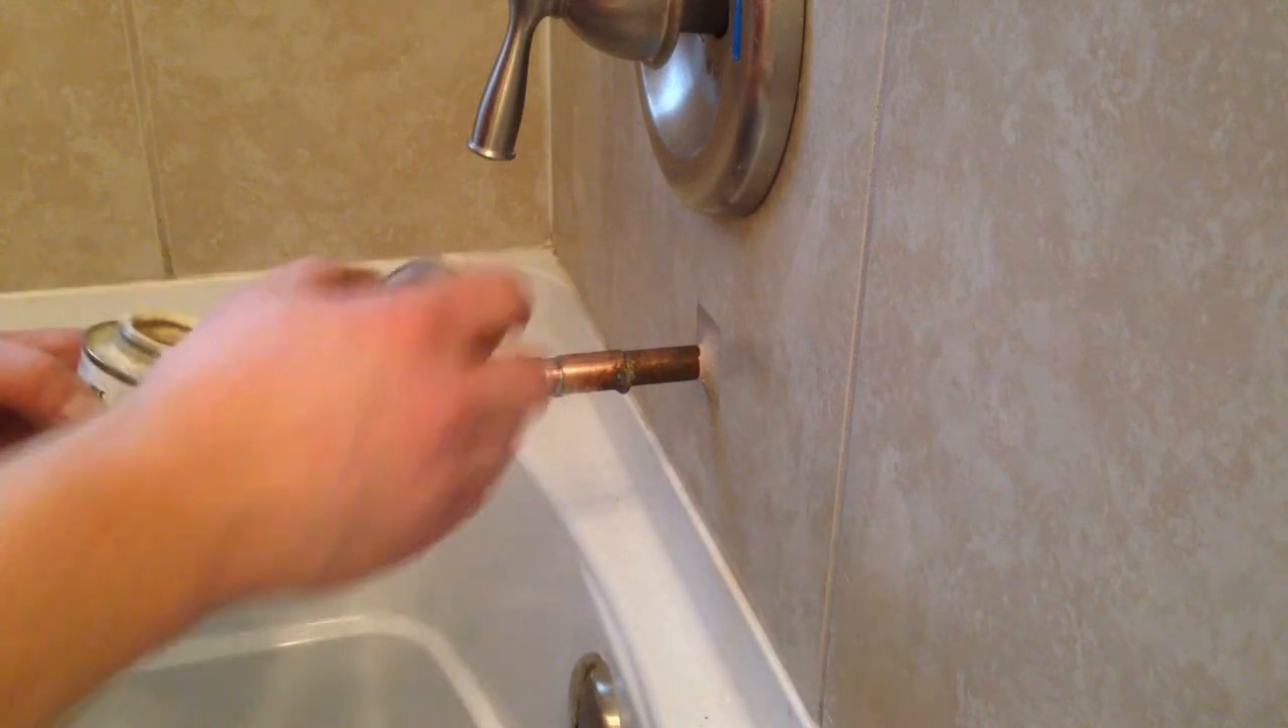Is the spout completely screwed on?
No.